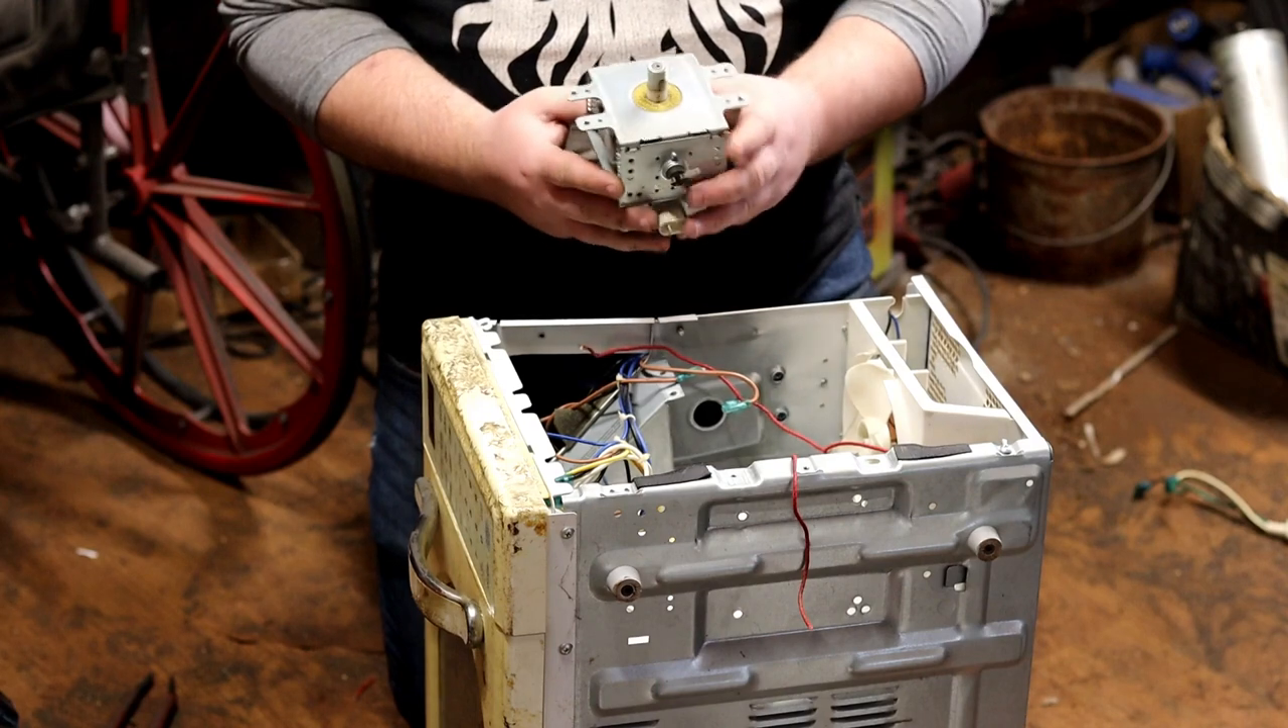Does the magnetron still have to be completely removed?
No.